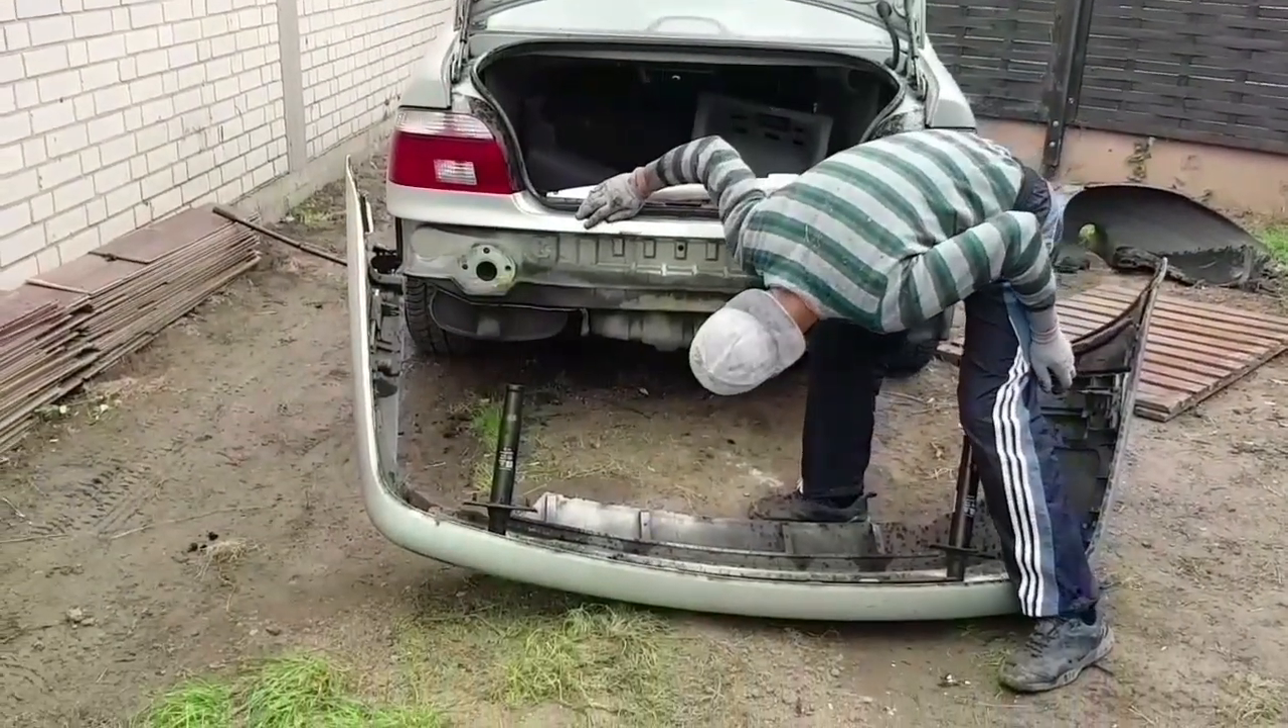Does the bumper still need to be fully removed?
No.